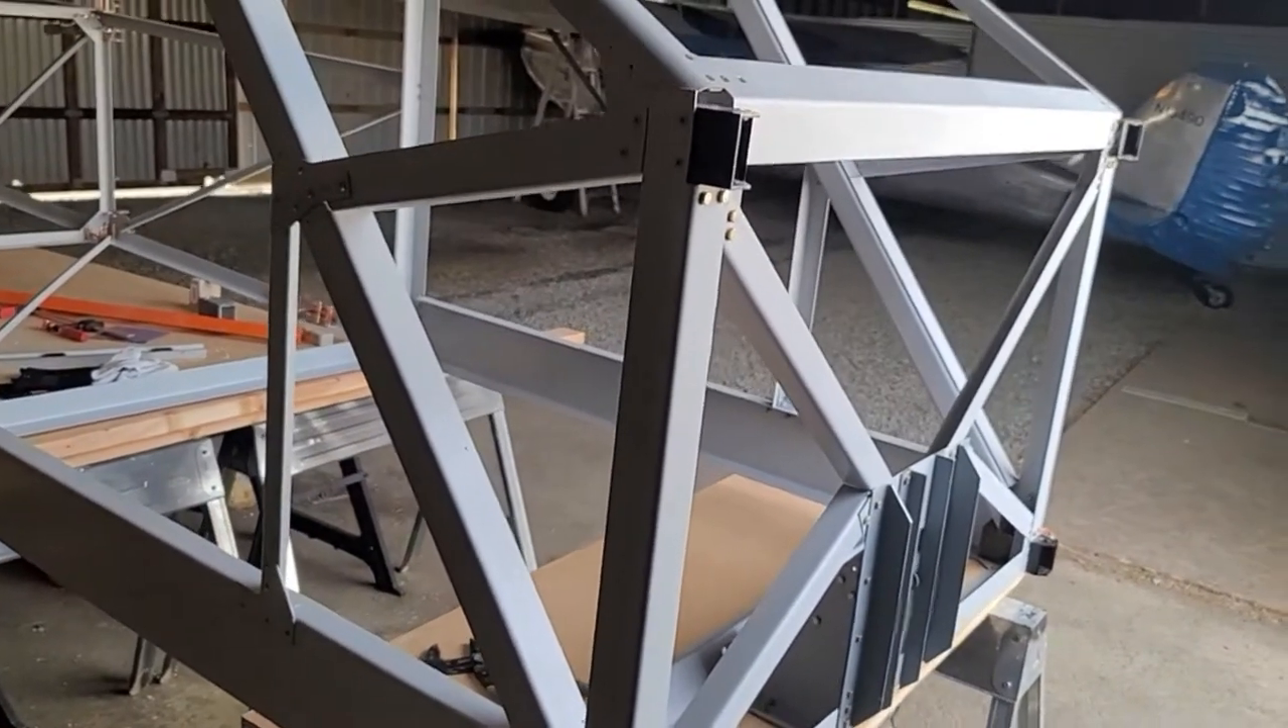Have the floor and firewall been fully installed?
No.